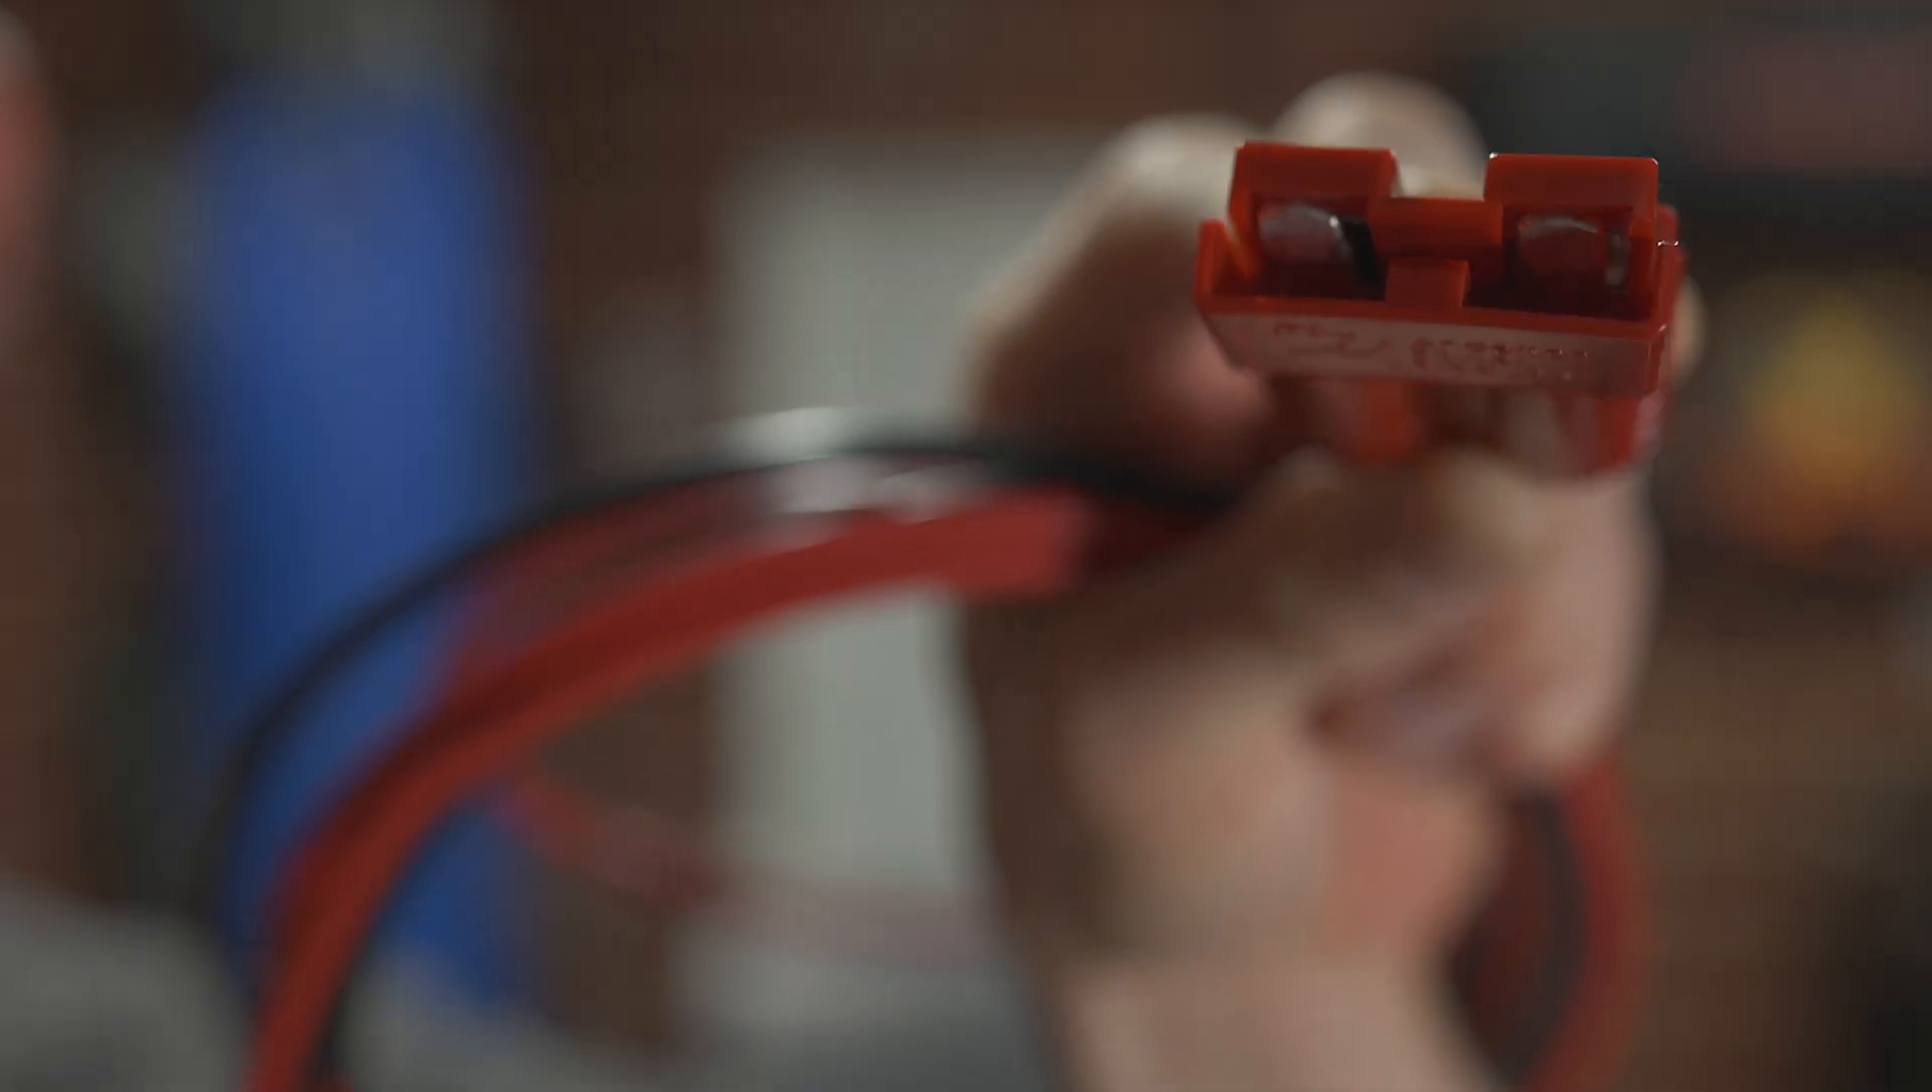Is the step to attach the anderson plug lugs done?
Yes.